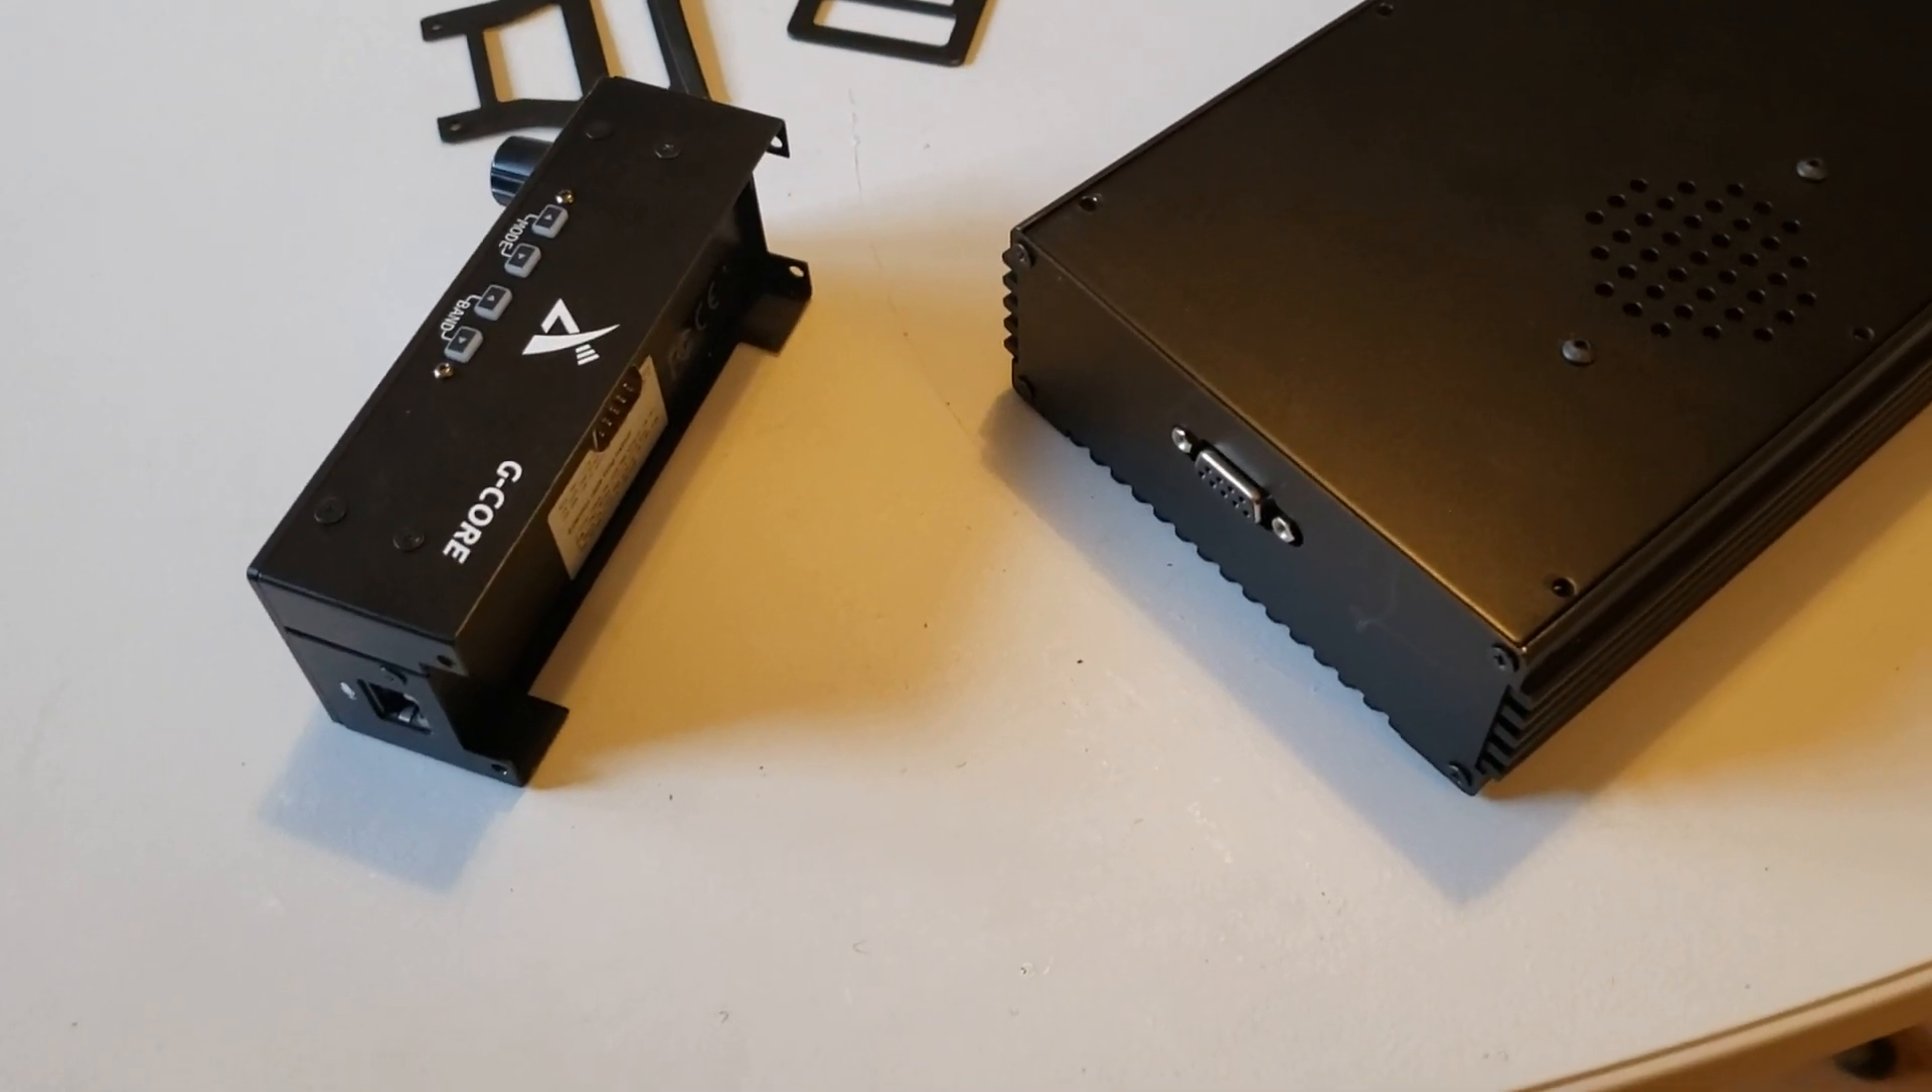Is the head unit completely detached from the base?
Yes.